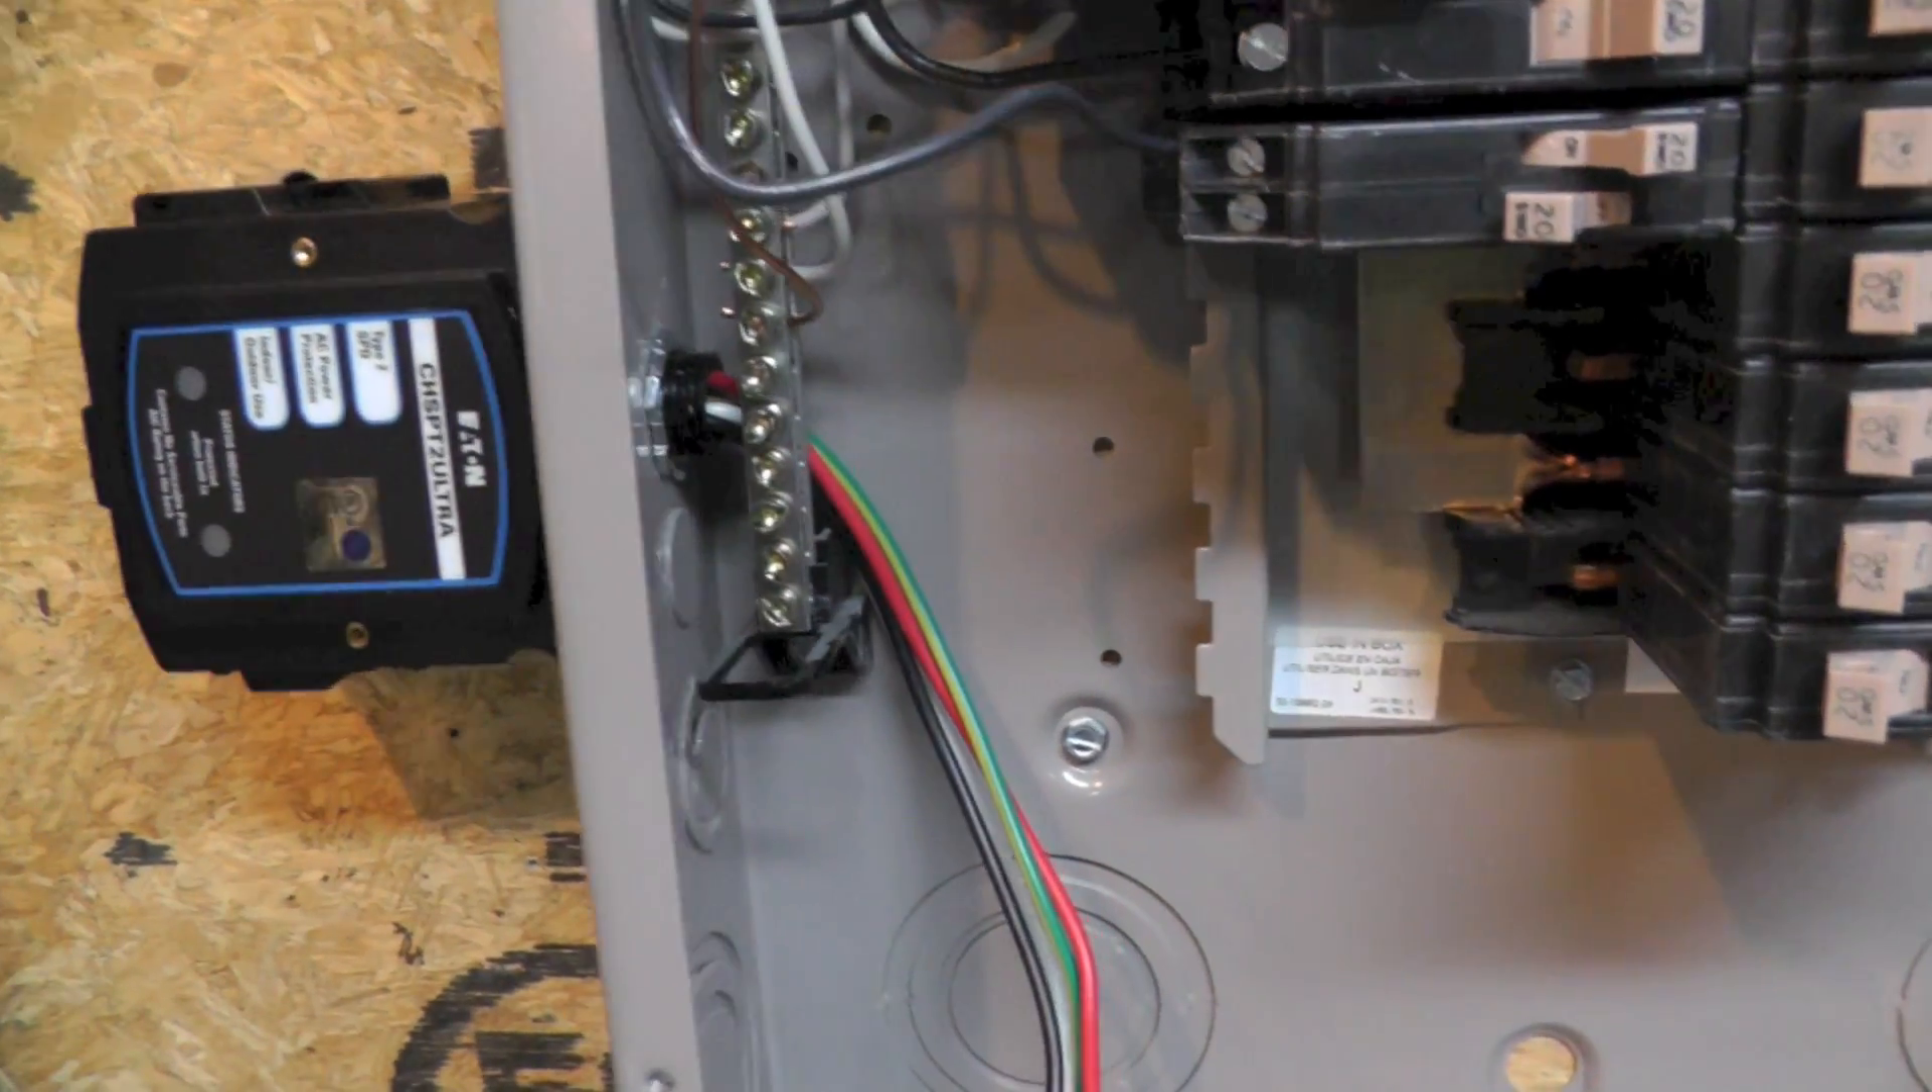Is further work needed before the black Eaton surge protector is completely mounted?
No.